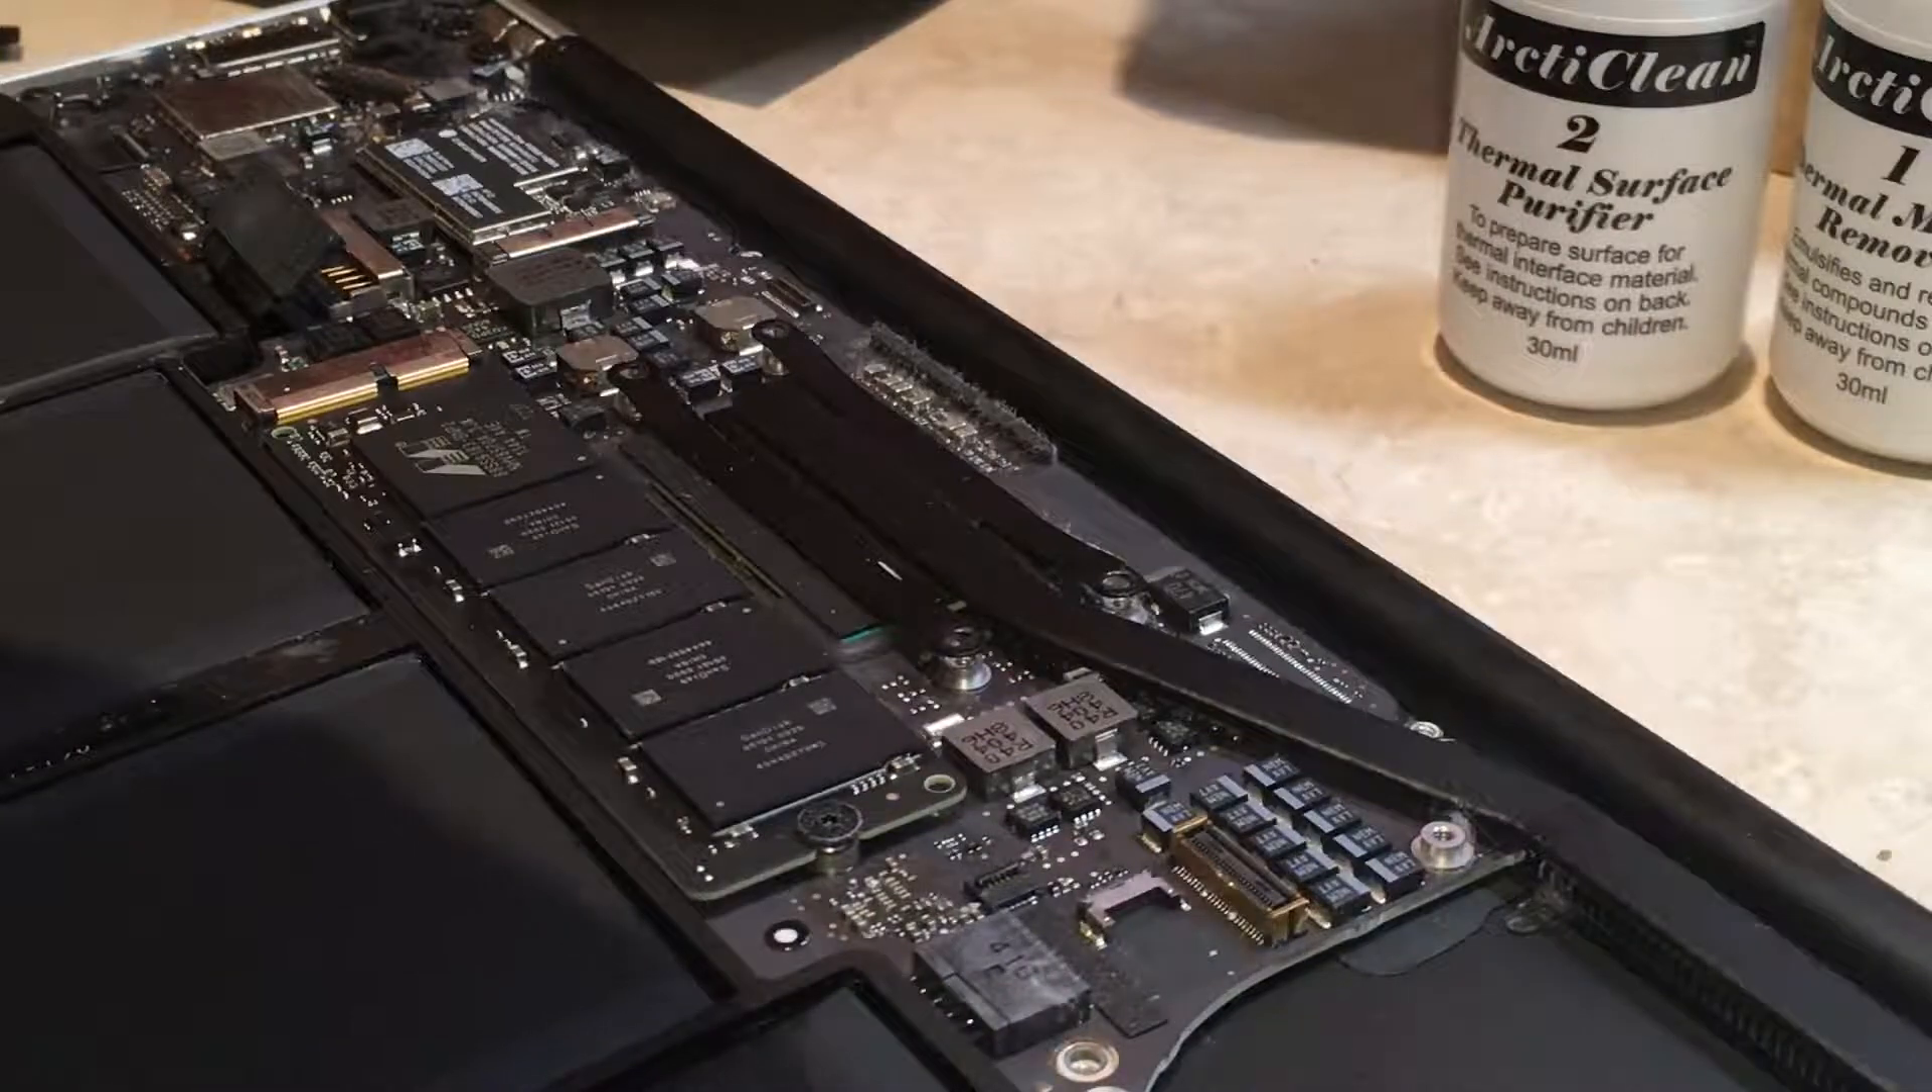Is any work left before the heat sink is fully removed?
Yes.